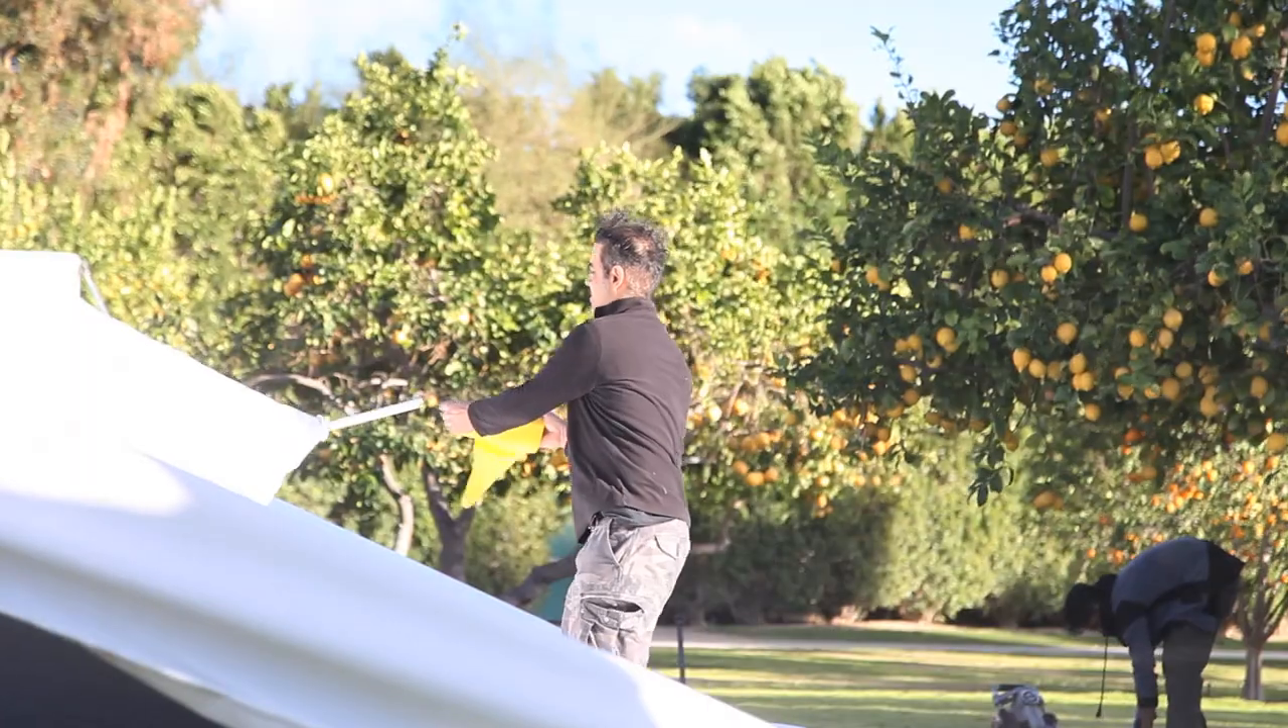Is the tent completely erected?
No.